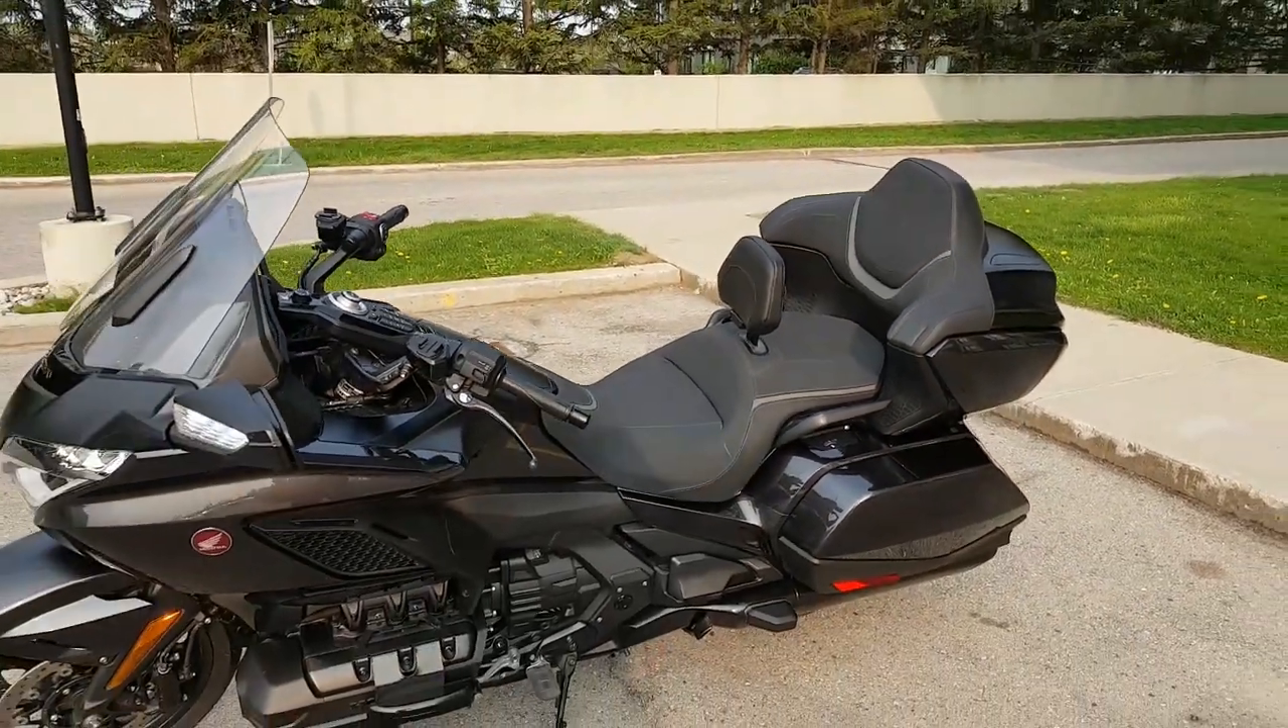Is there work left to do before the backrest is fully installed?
No.